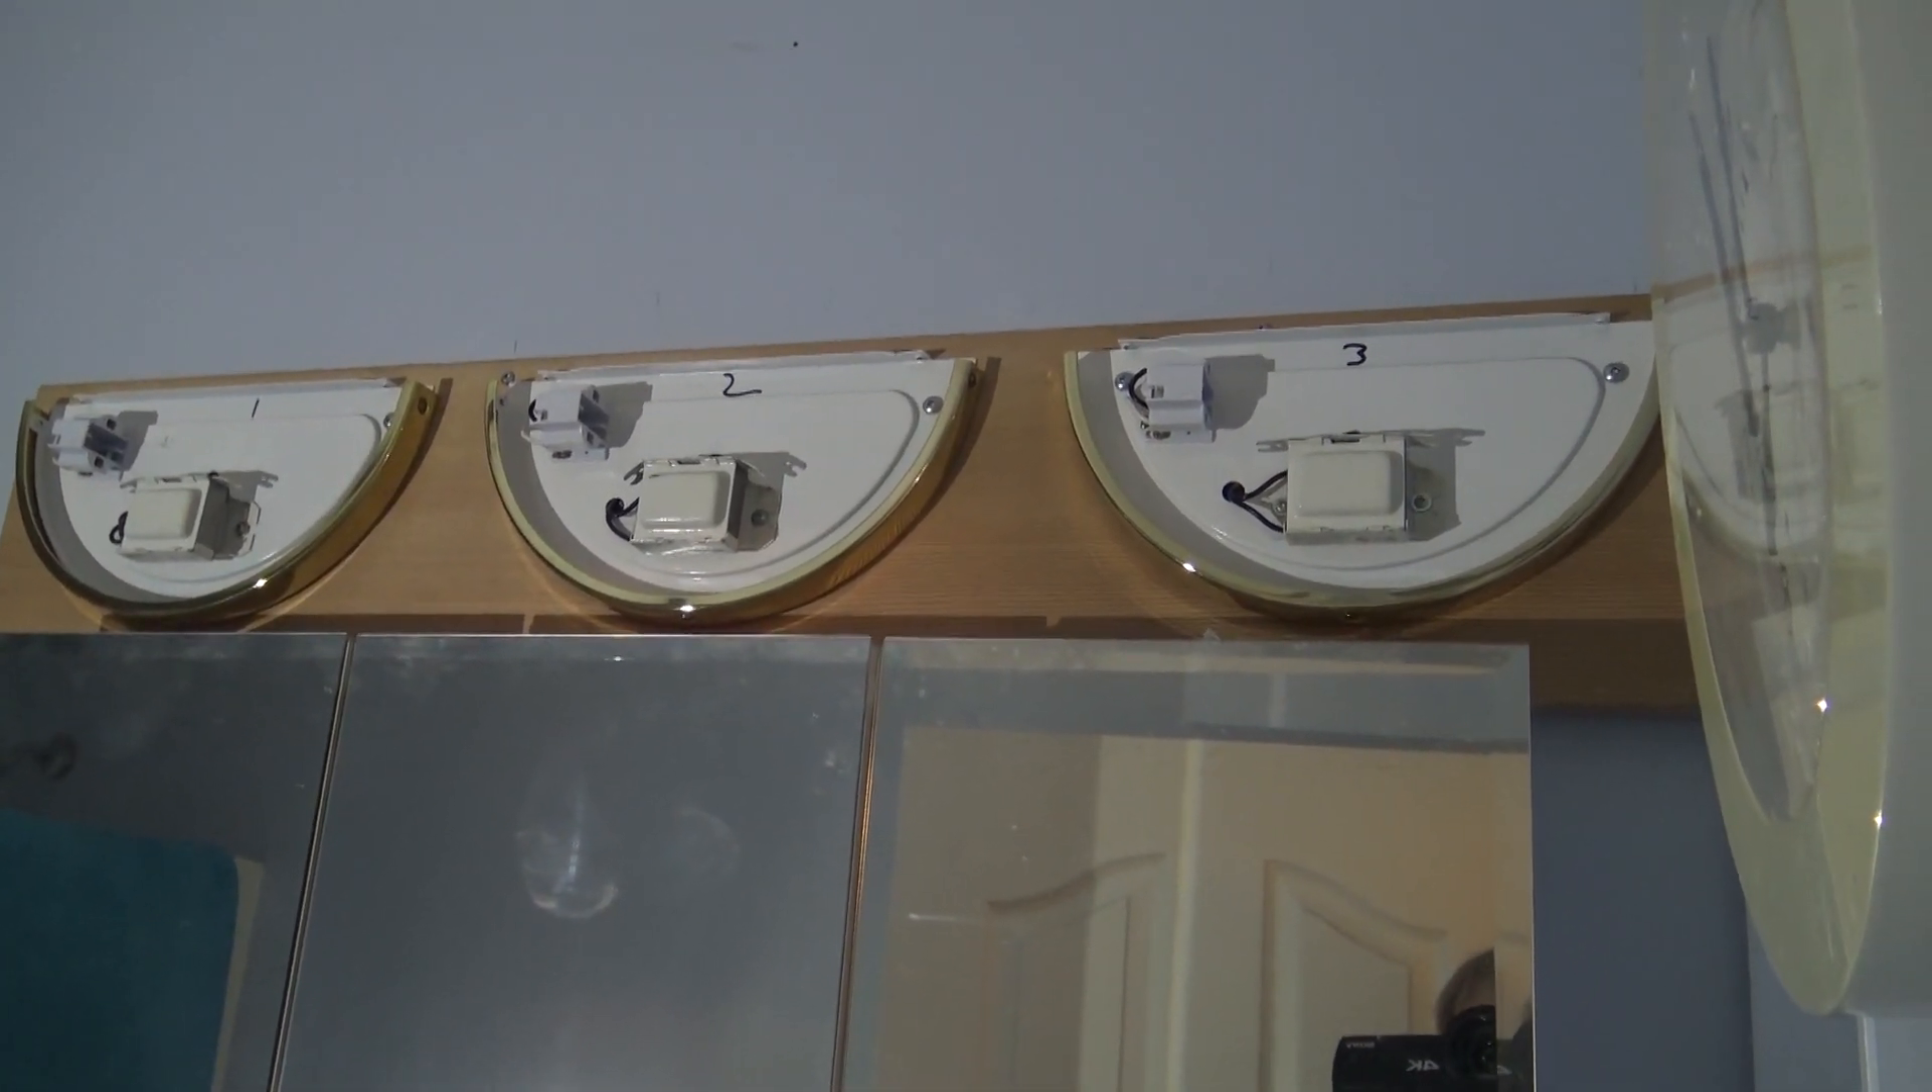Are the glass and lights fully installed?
No.